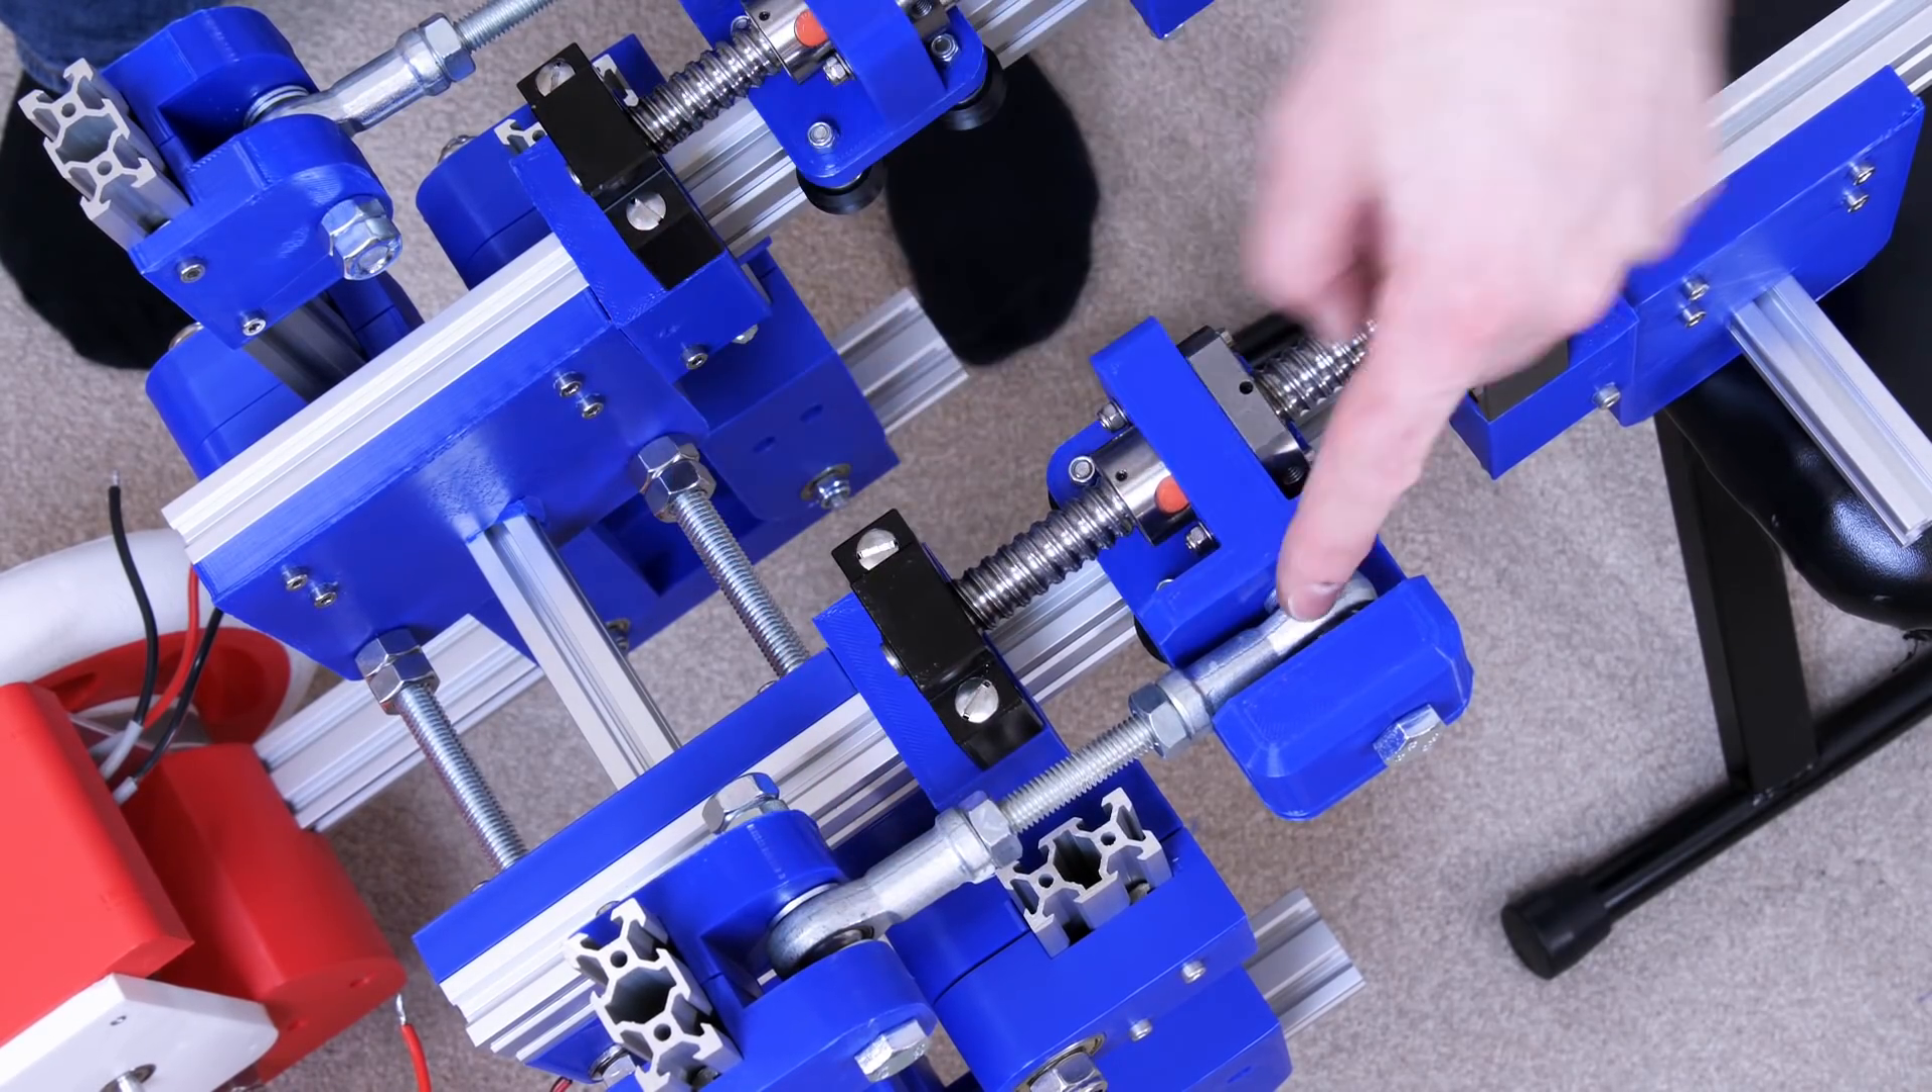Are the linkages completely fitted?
Yes.